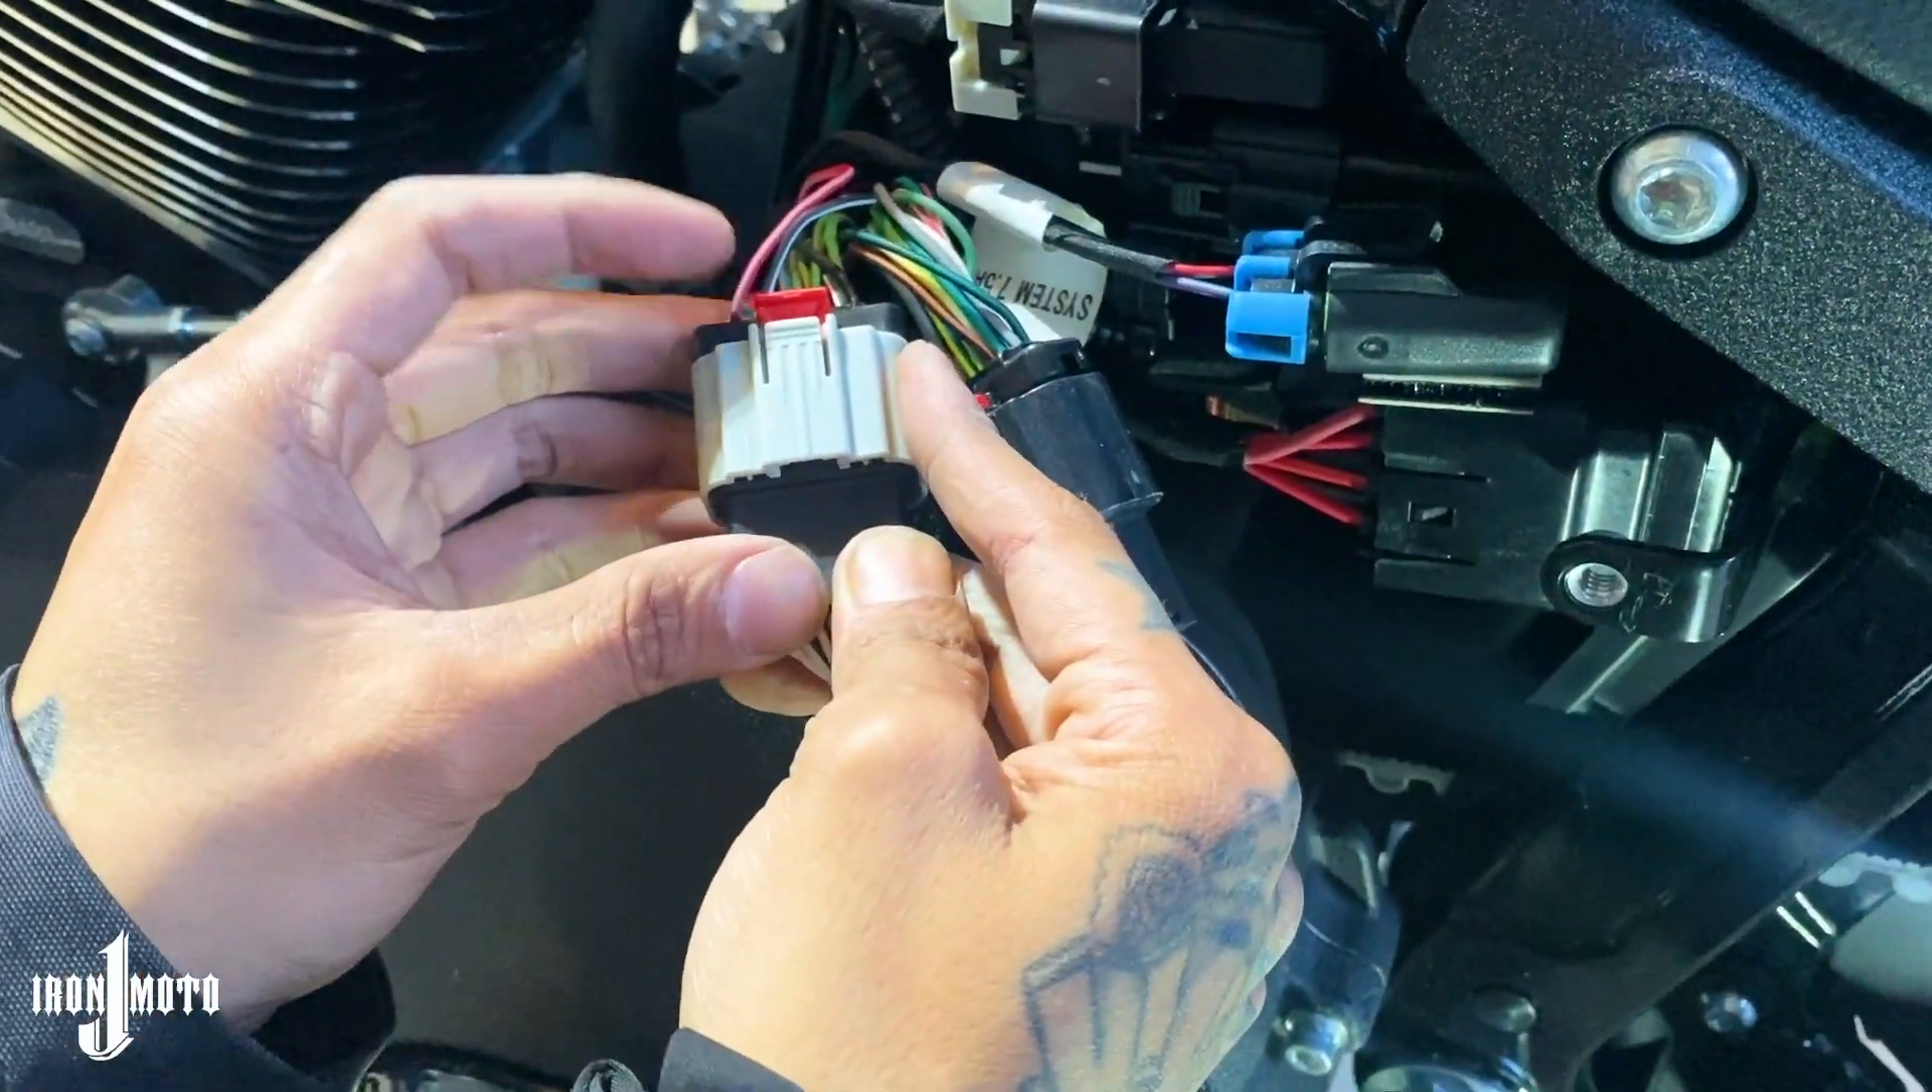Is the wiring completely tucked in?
No.